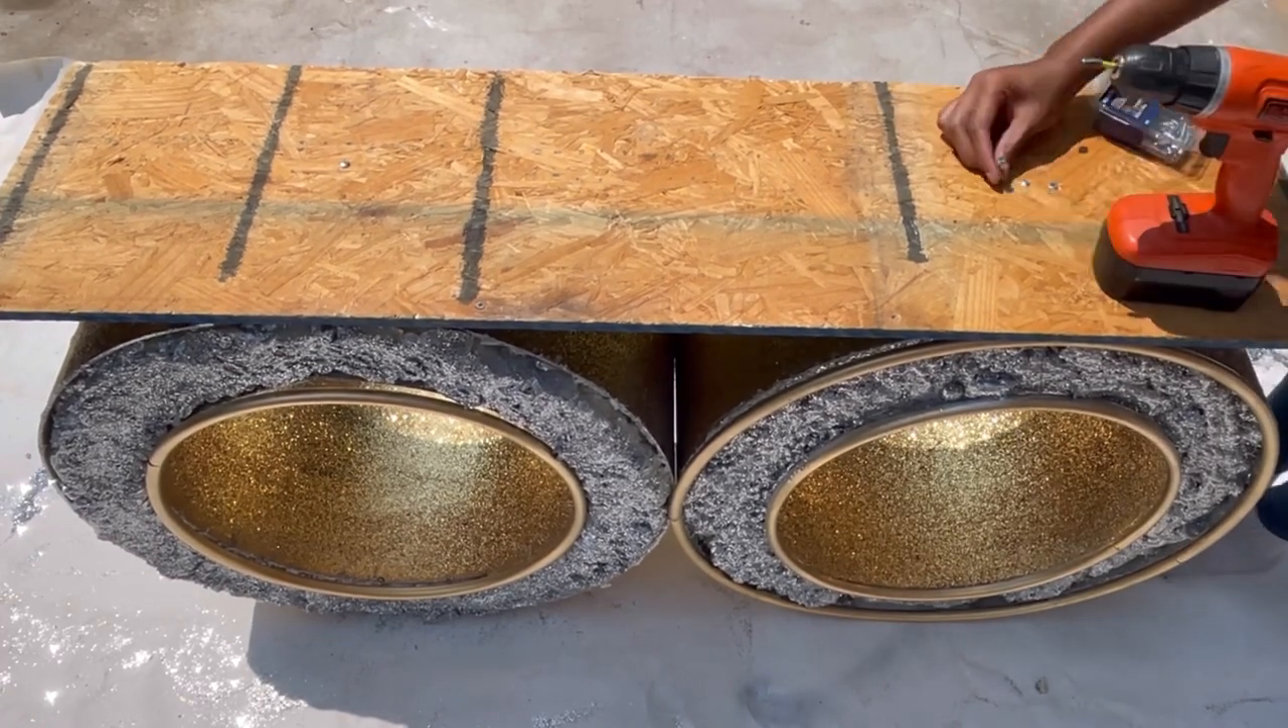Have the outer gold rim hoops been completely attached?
No.